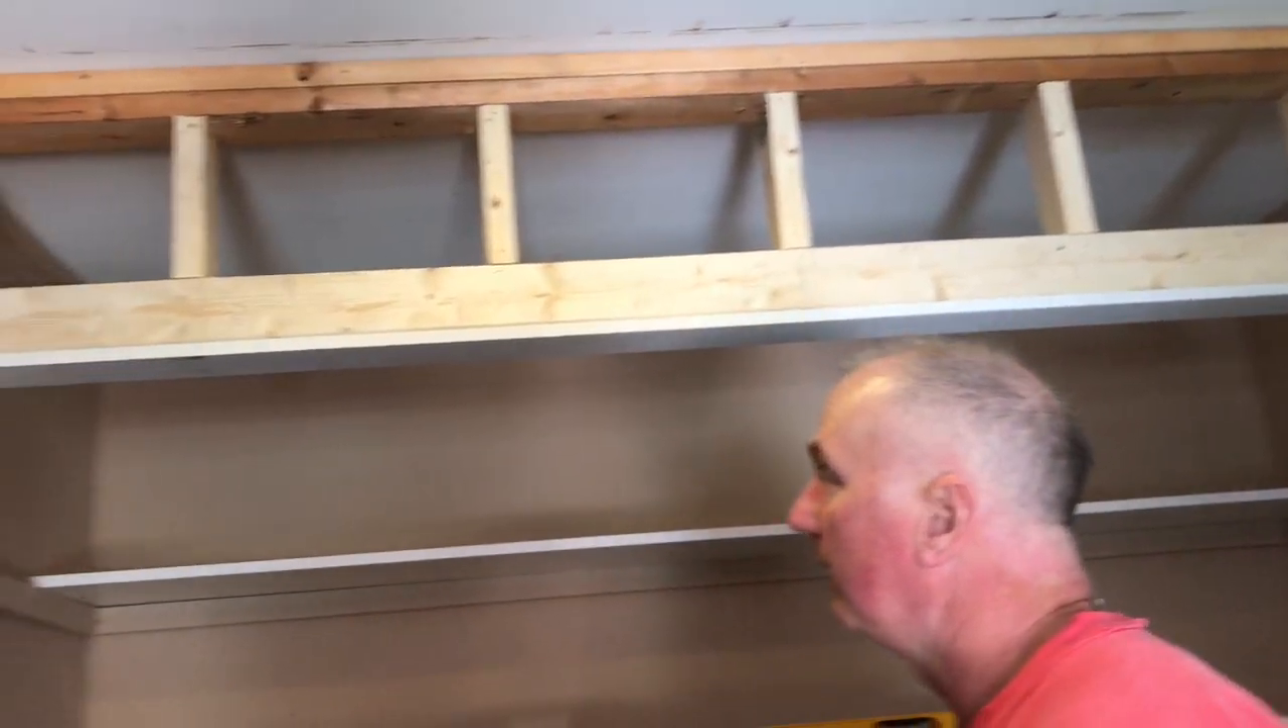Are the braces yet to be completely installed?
No.